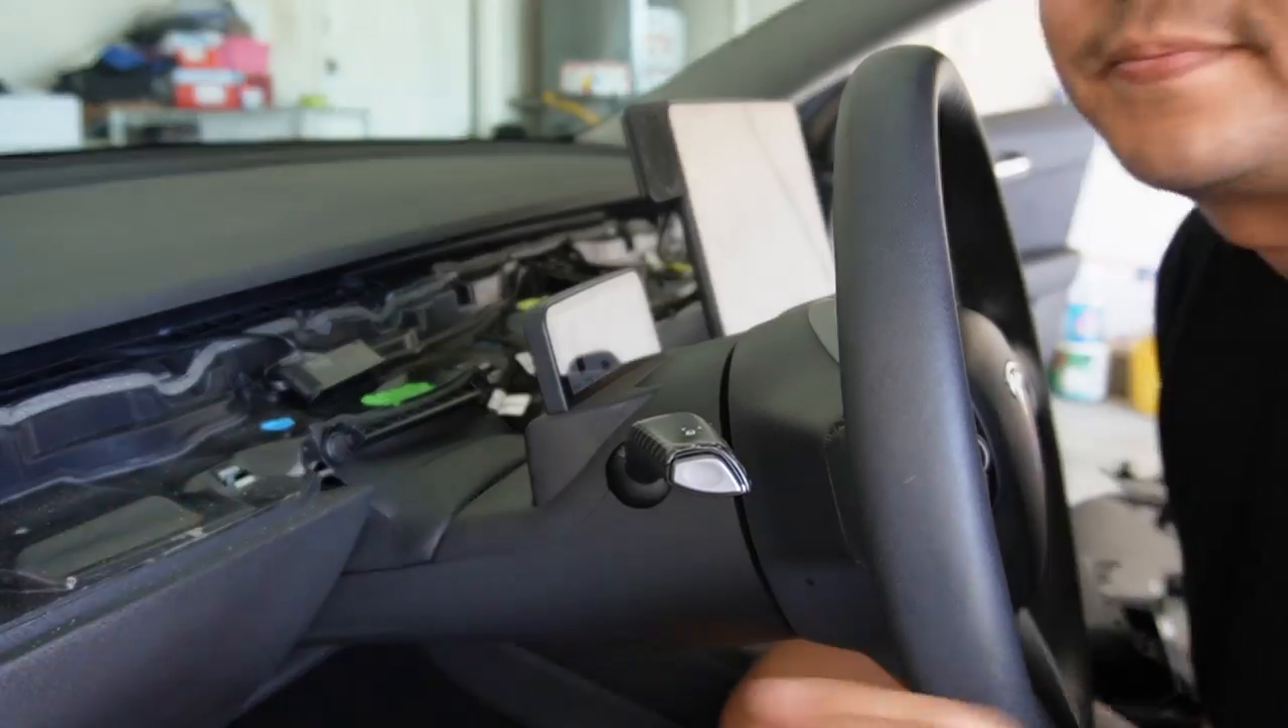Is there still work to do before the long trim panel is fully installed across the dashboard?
Yes.